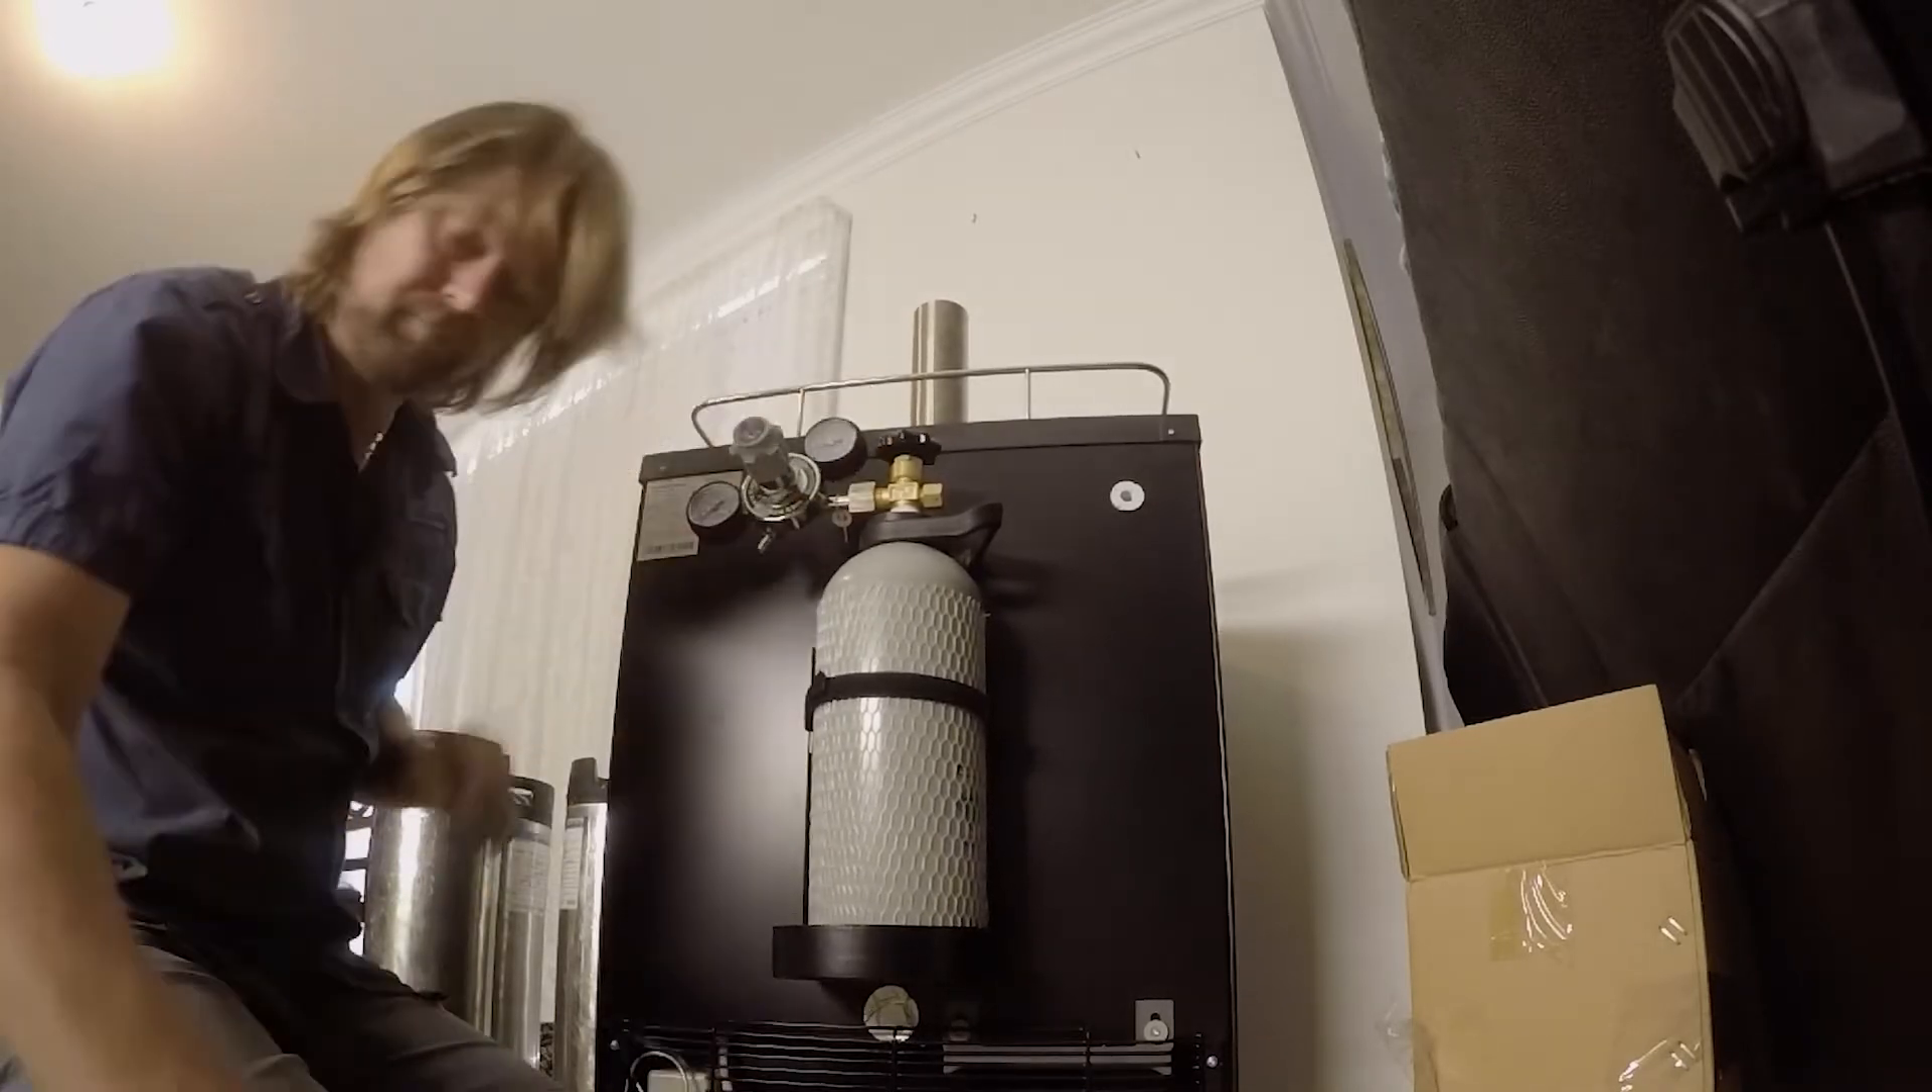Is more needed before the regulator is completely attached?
No.